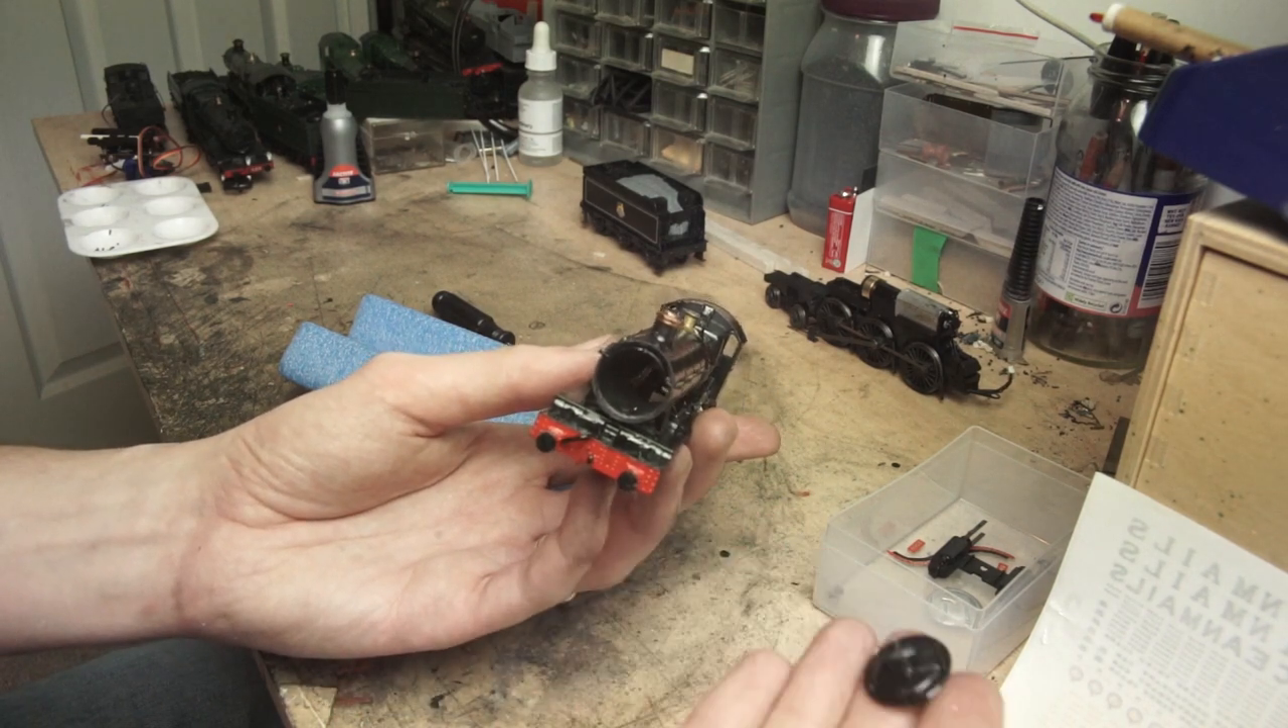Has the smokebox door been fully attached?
No.